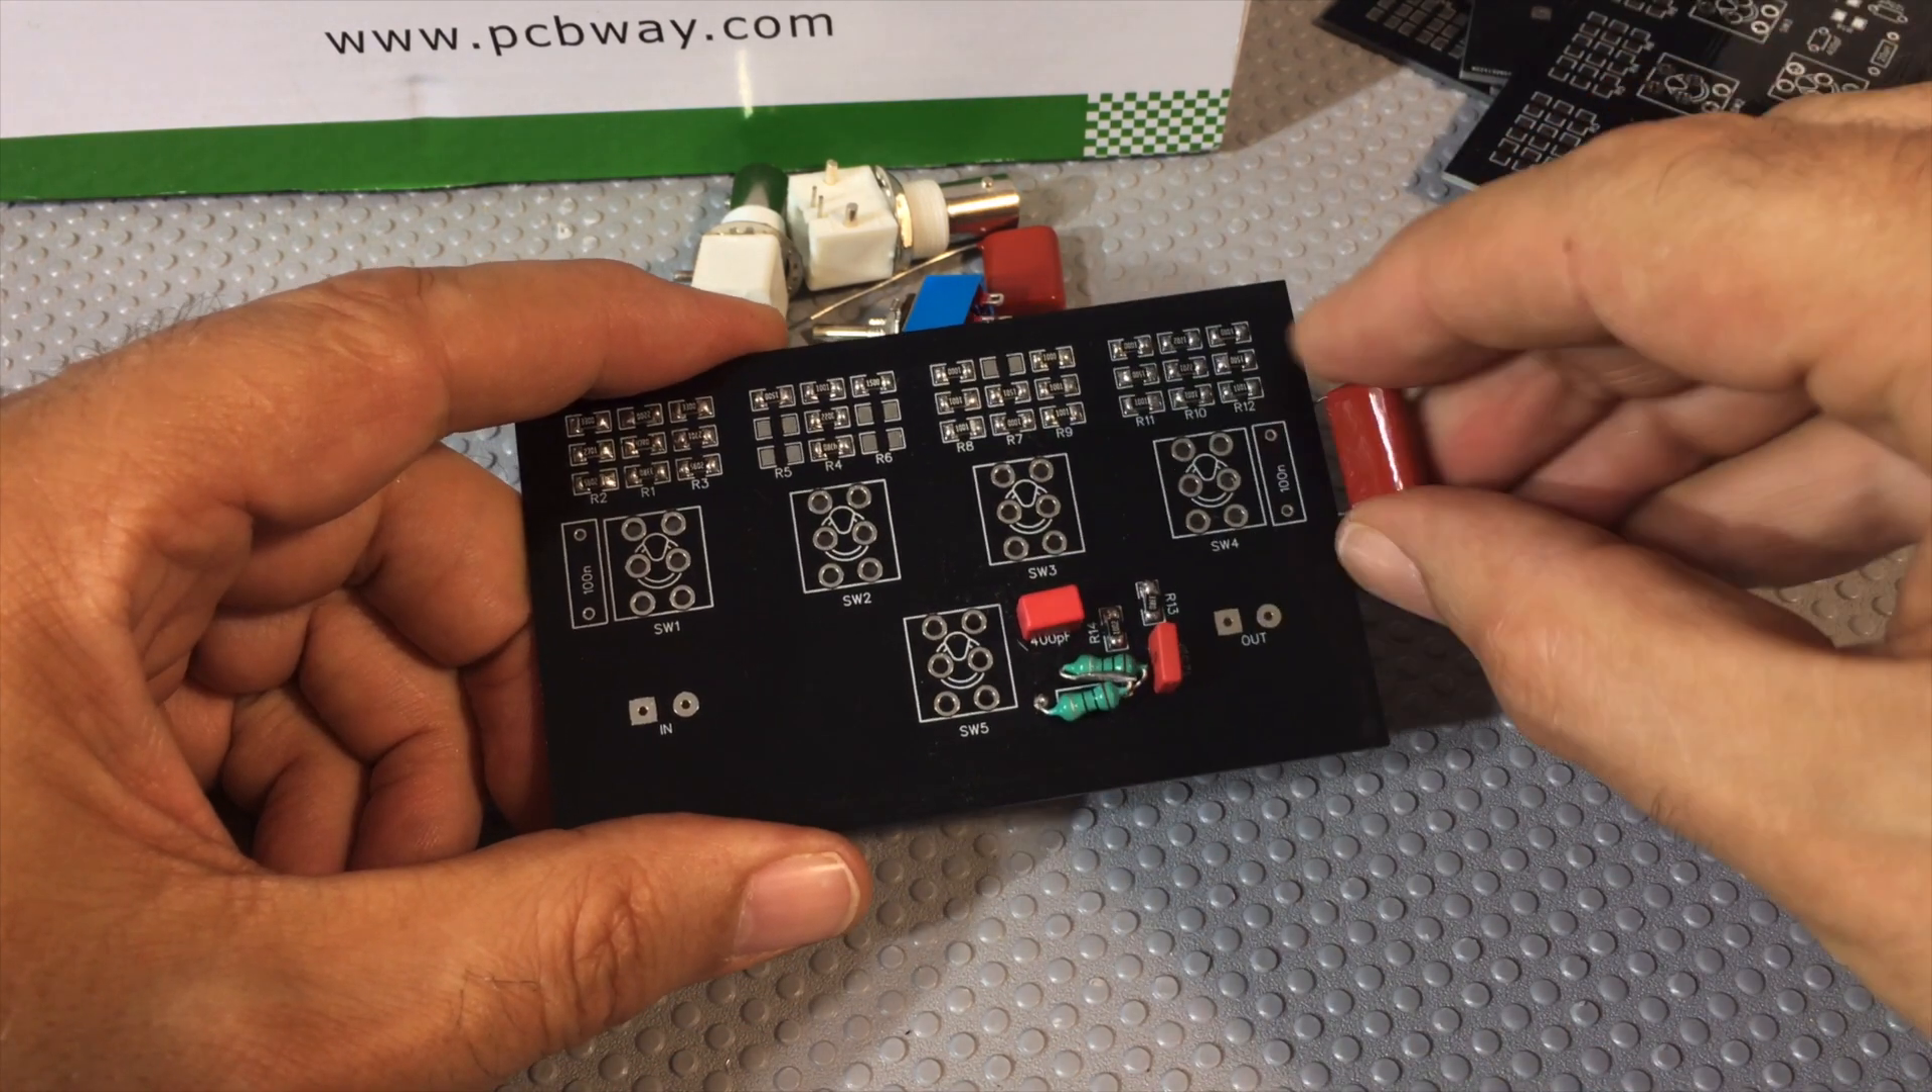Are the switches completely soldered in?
No.